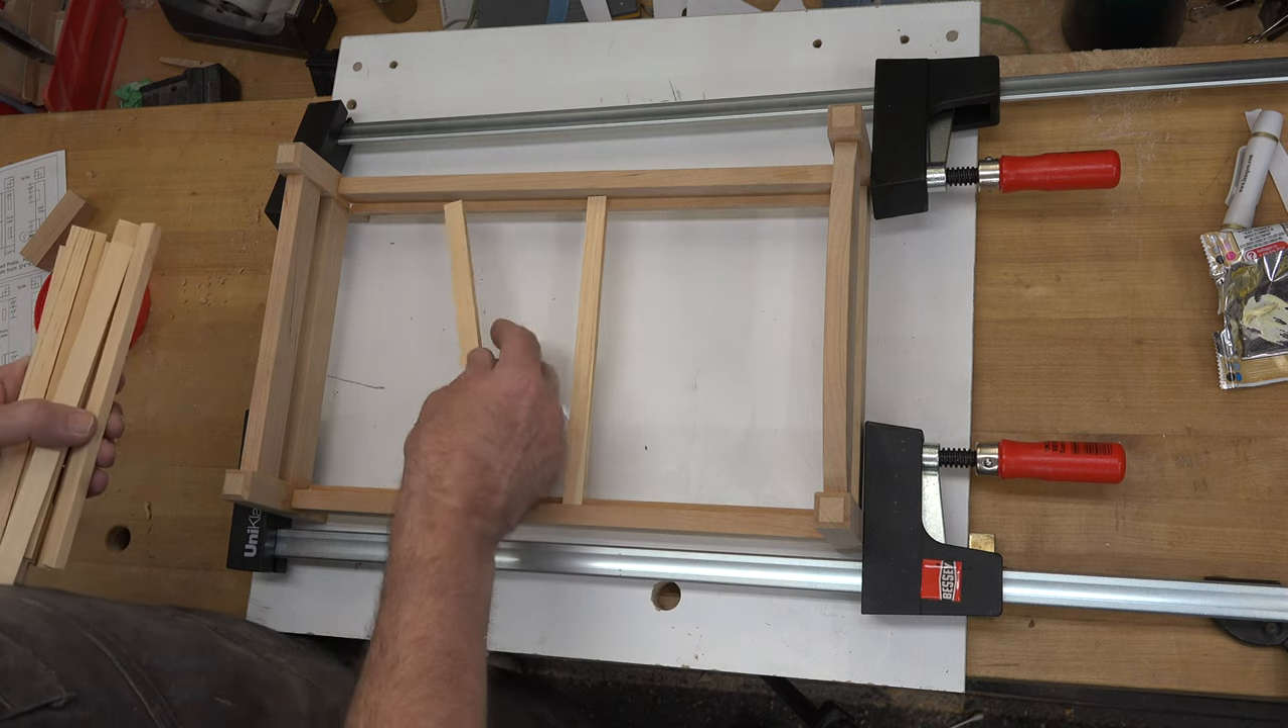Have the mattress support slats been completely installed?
No.